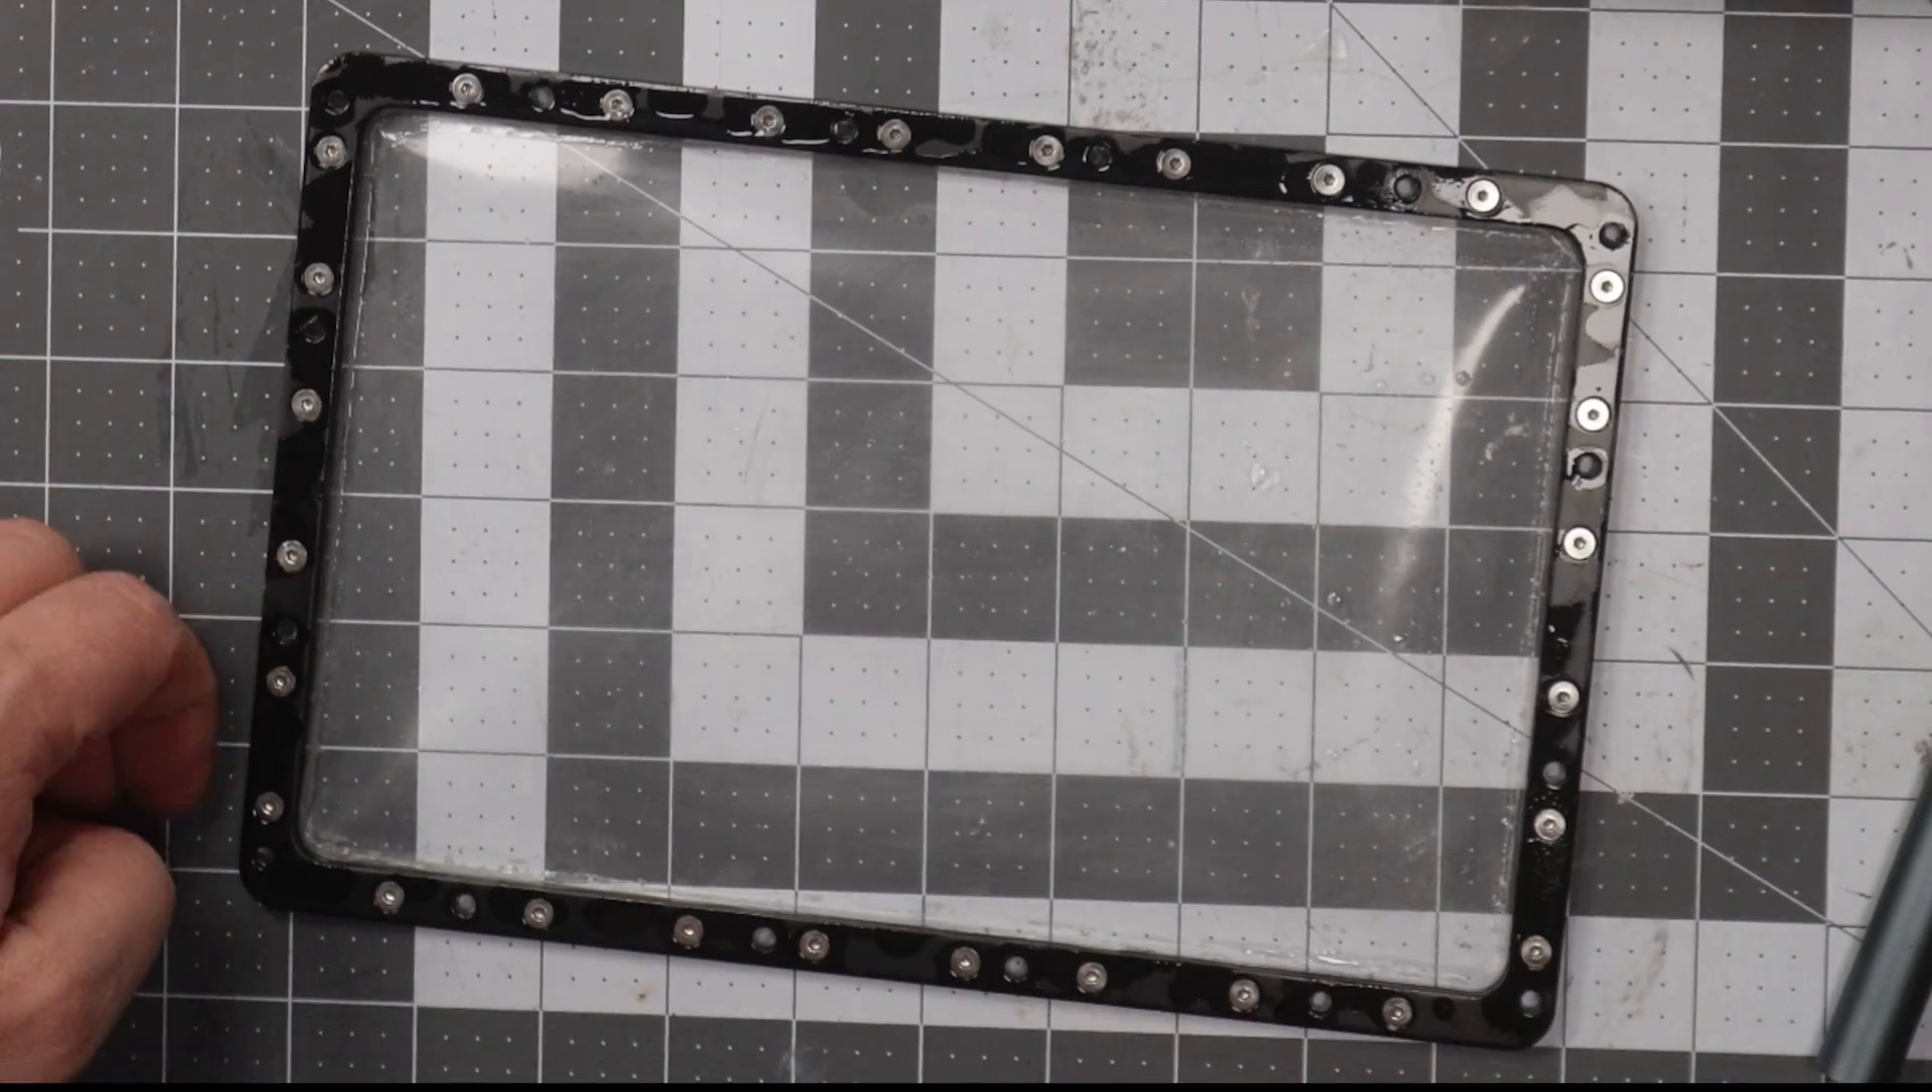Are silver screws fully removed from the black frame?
No.